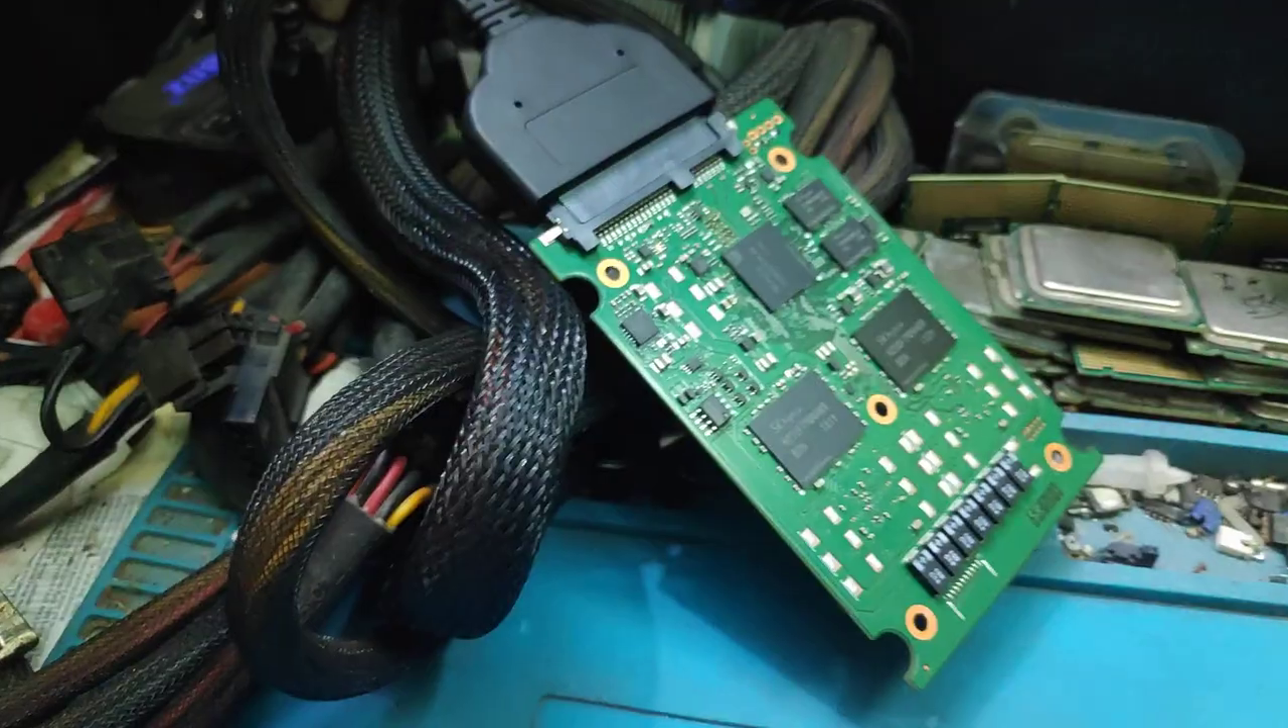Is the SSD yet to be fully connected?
No.